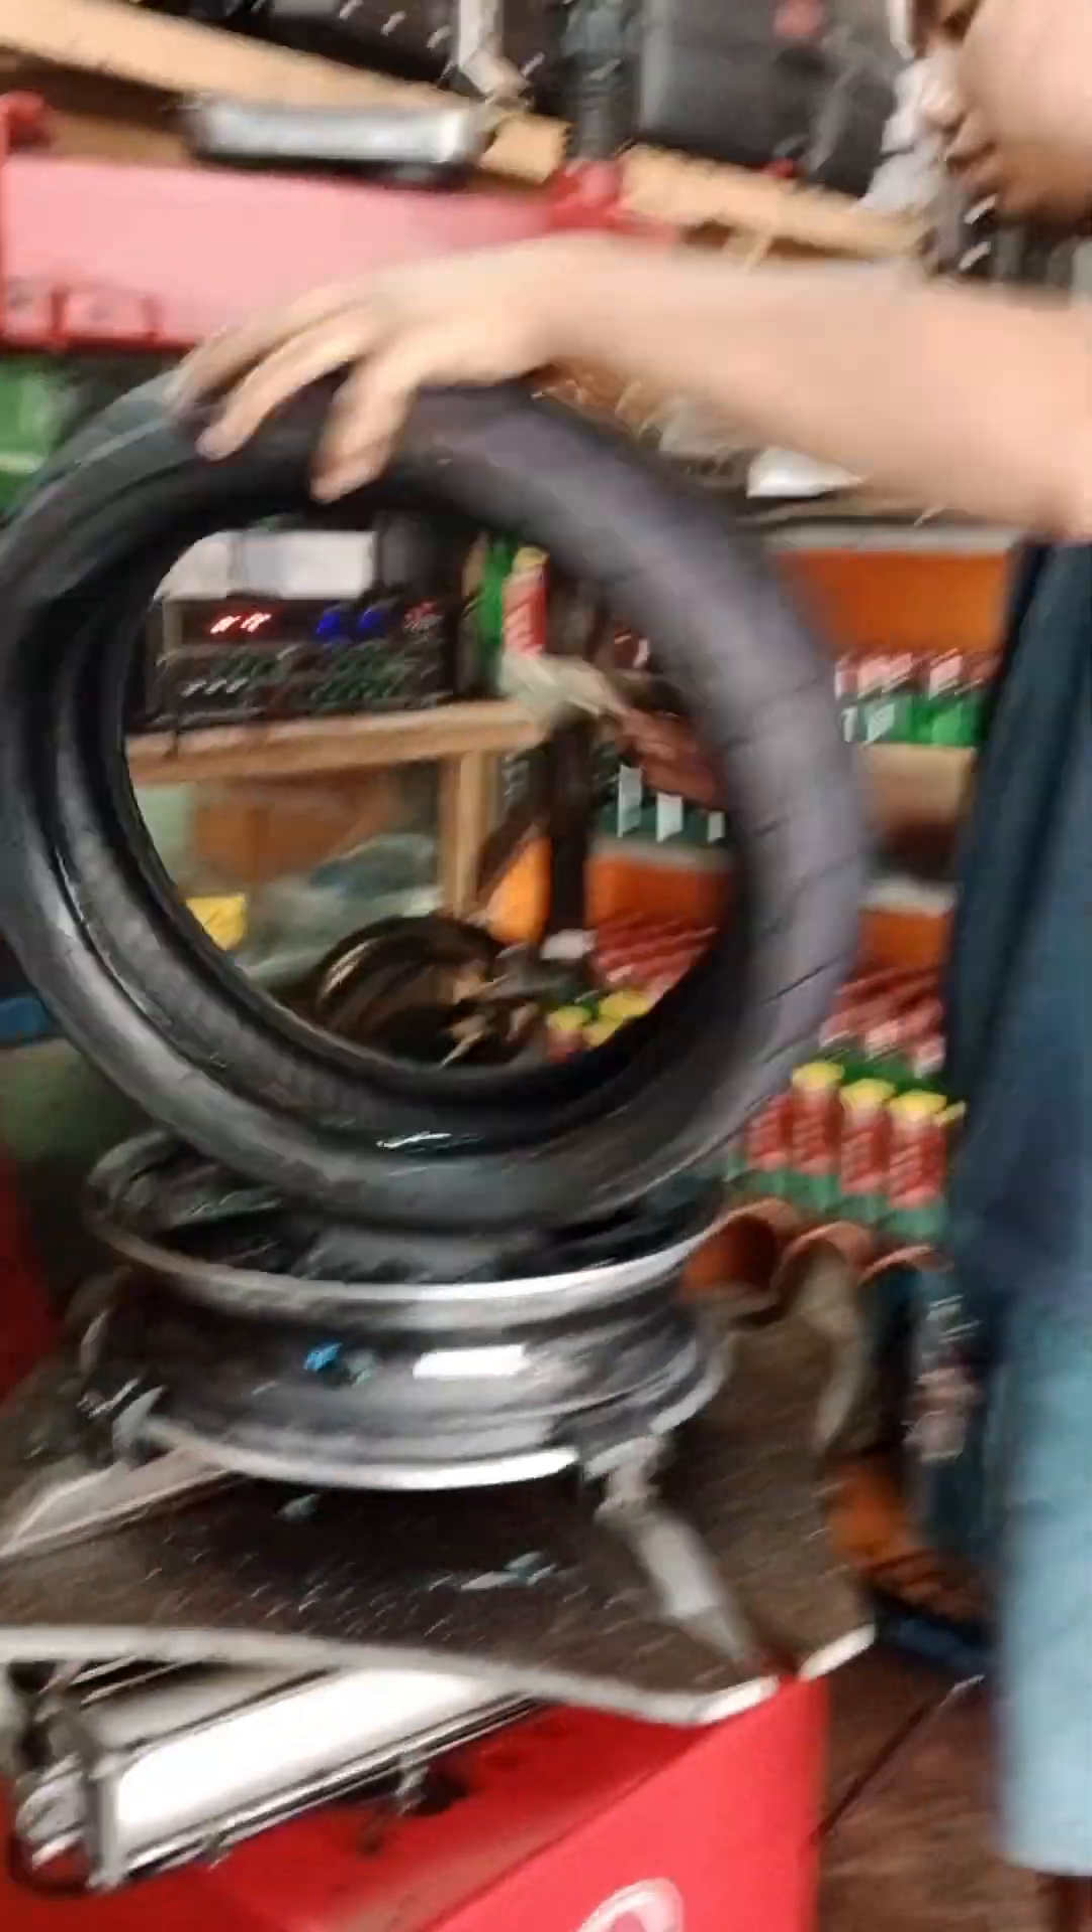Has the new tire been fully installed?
No.